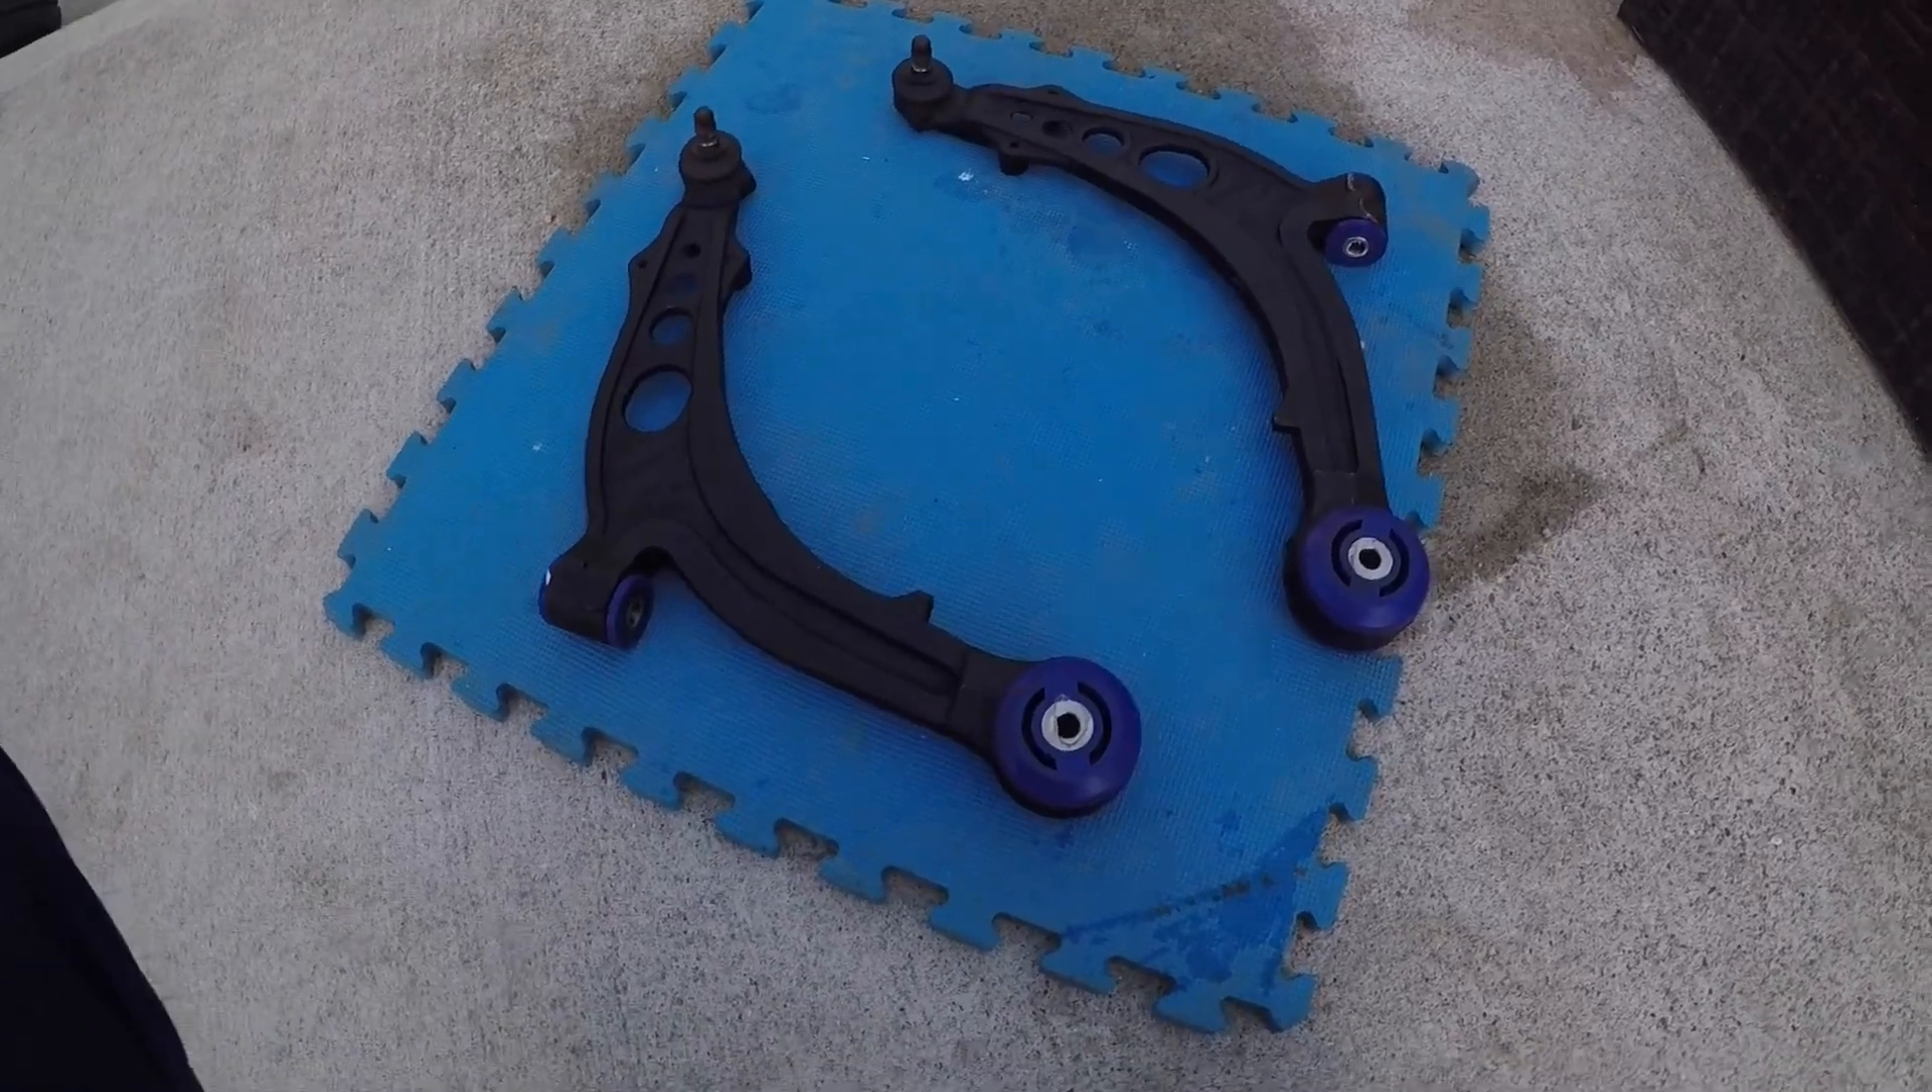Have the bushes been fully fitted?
Yes.